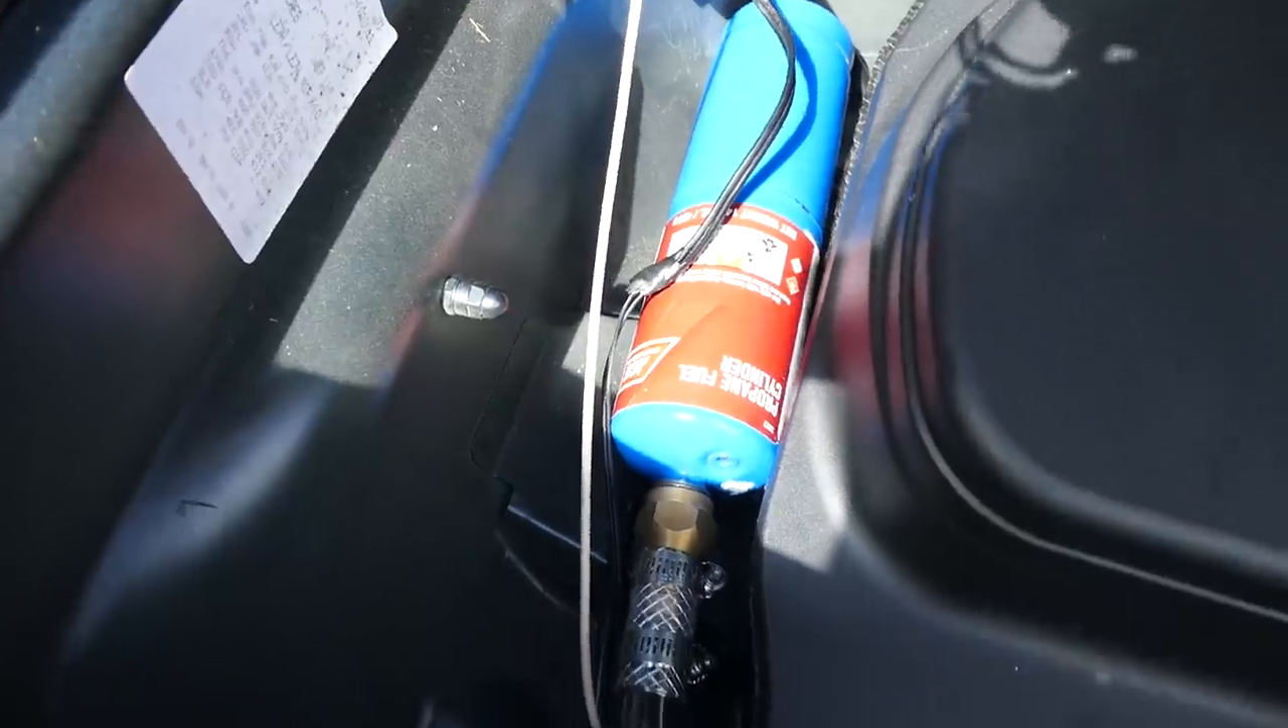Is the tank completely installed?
Yes.